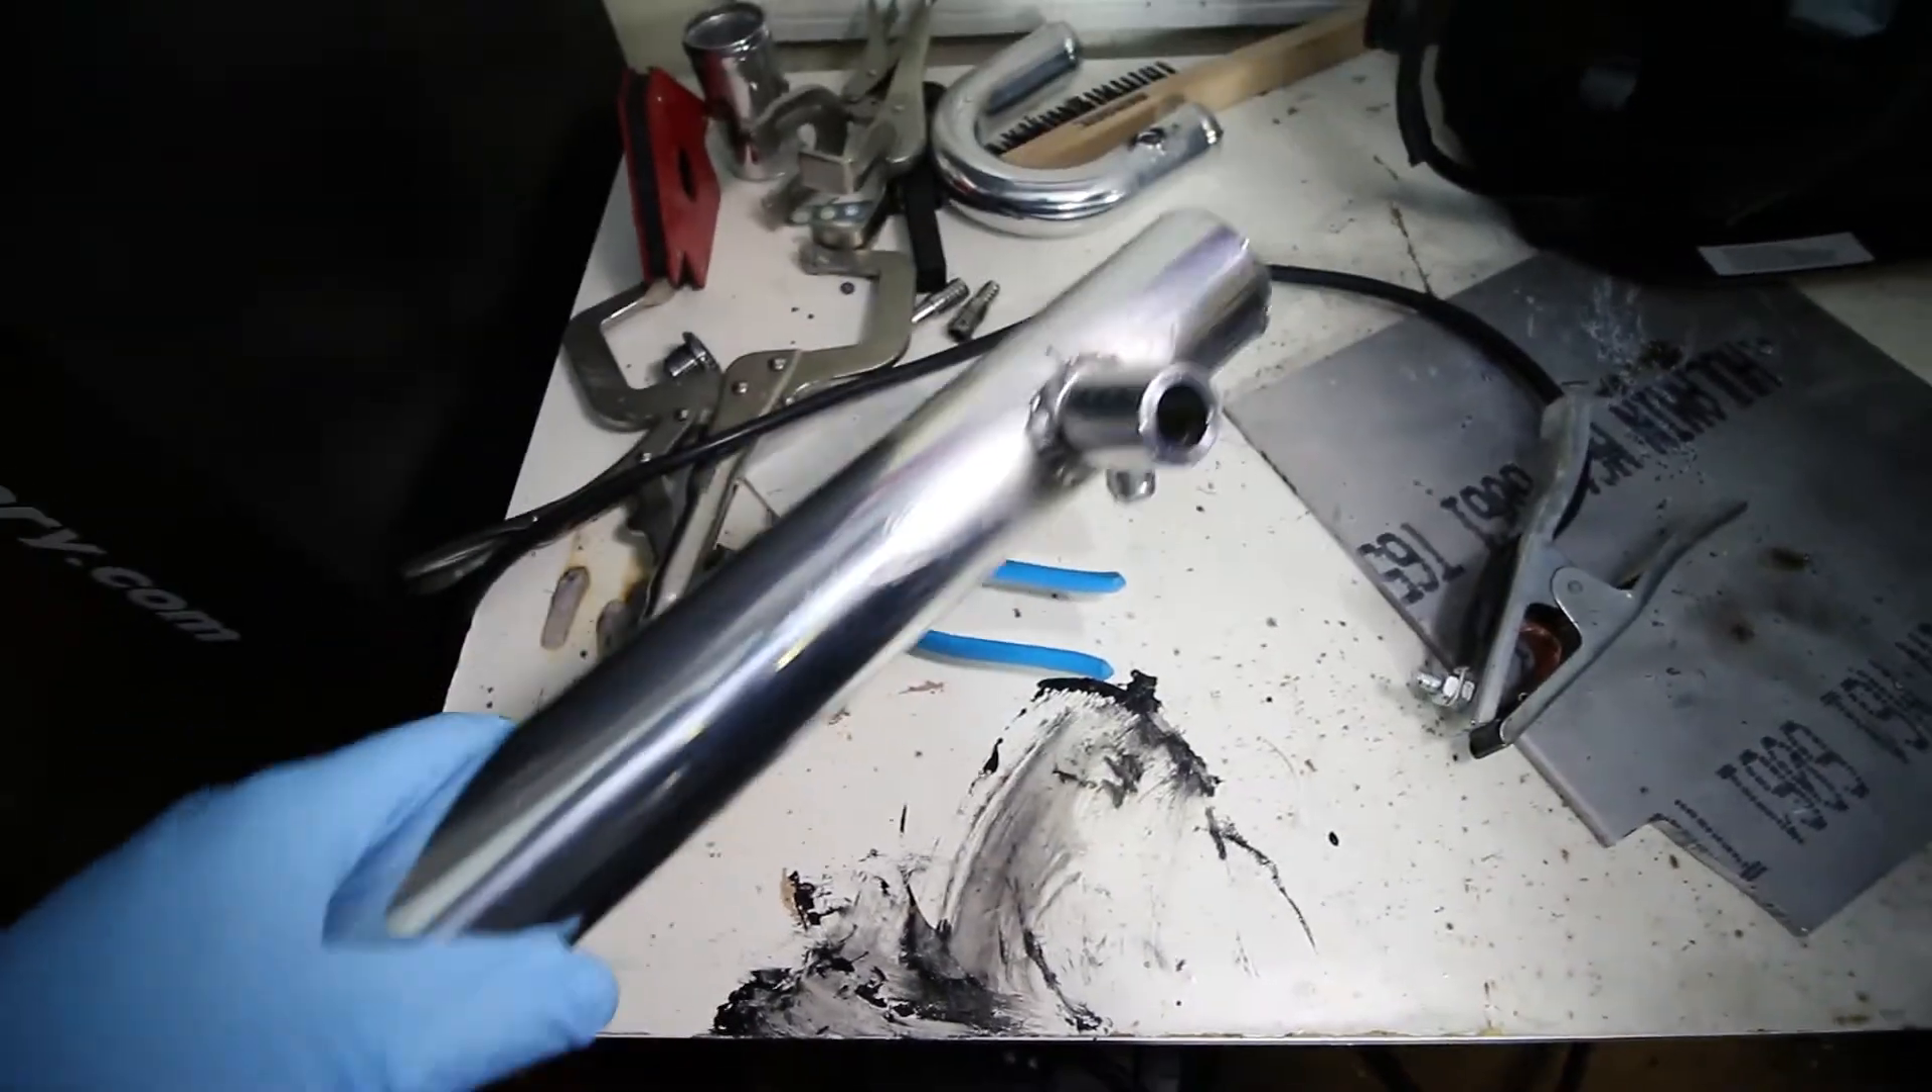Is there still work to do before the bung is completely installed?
No.